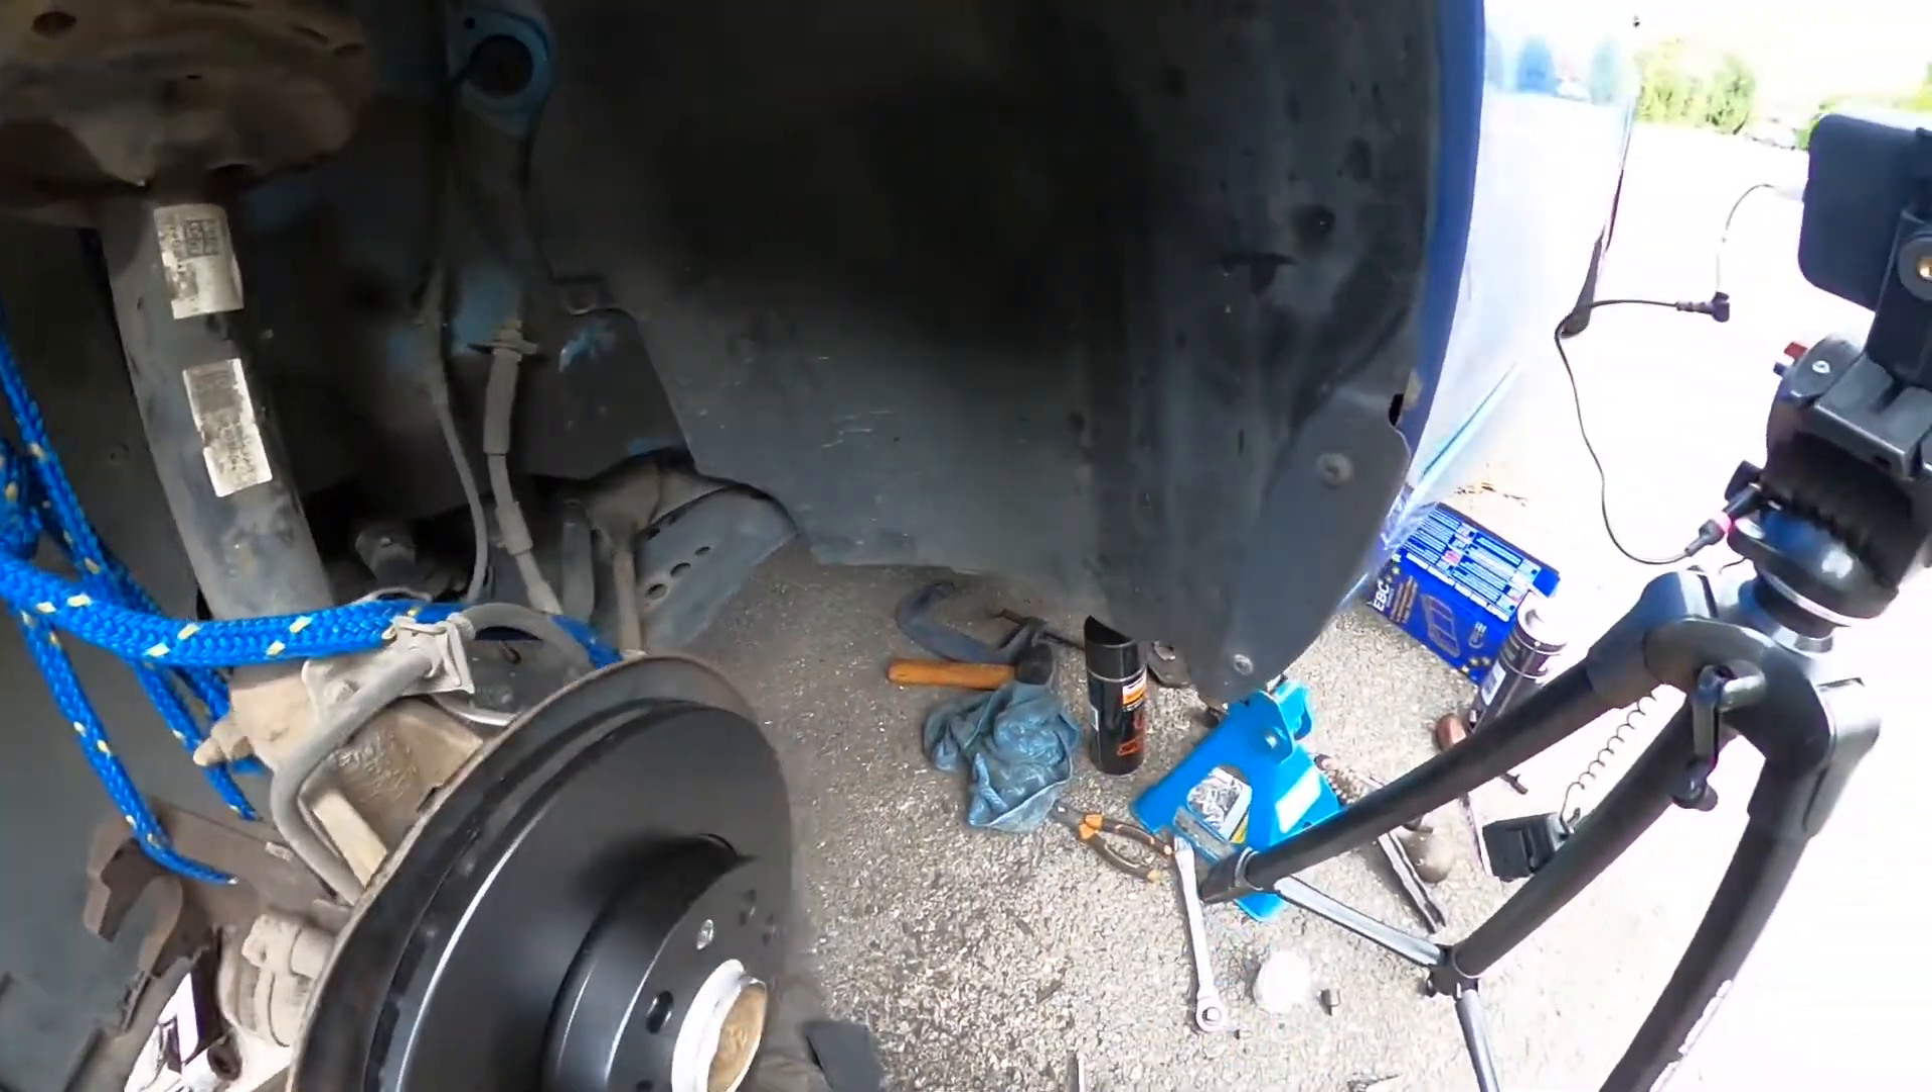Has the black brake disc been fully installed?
Yes.